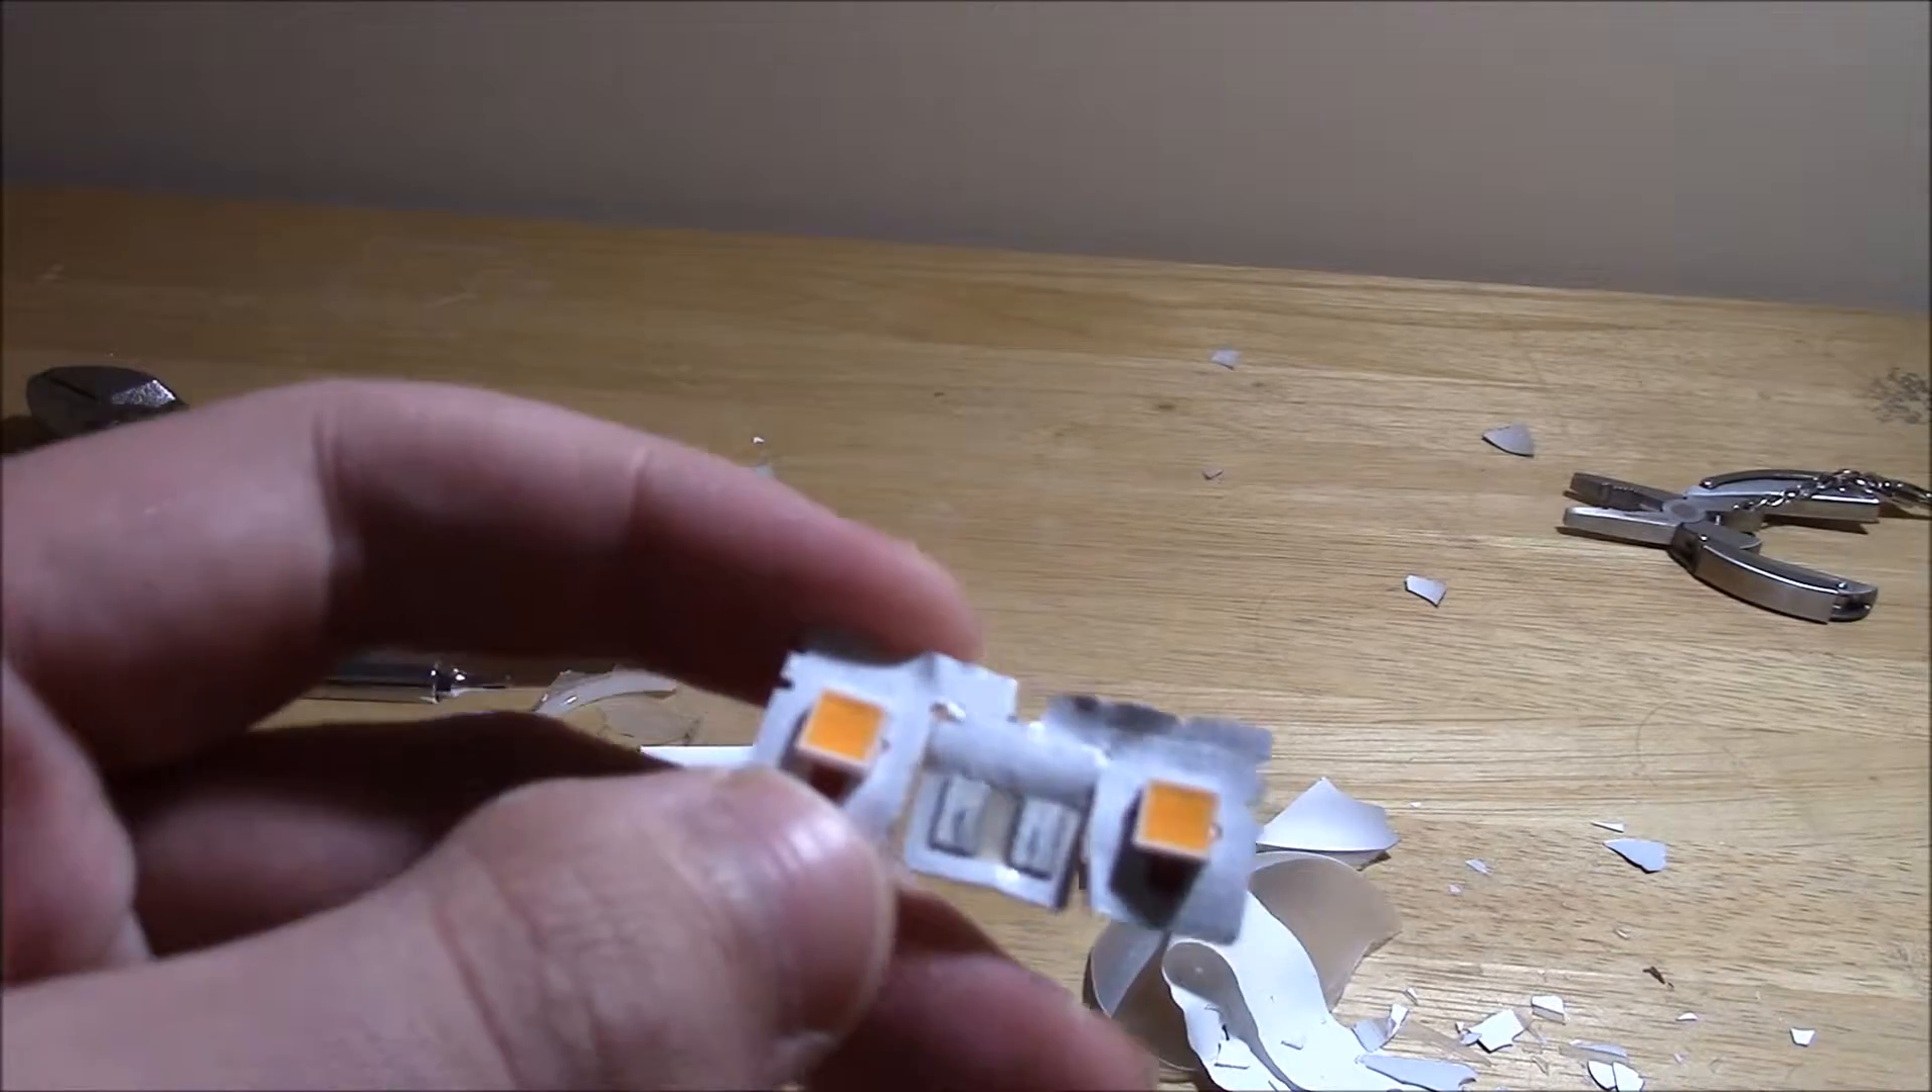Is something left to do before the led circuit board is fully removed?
No.